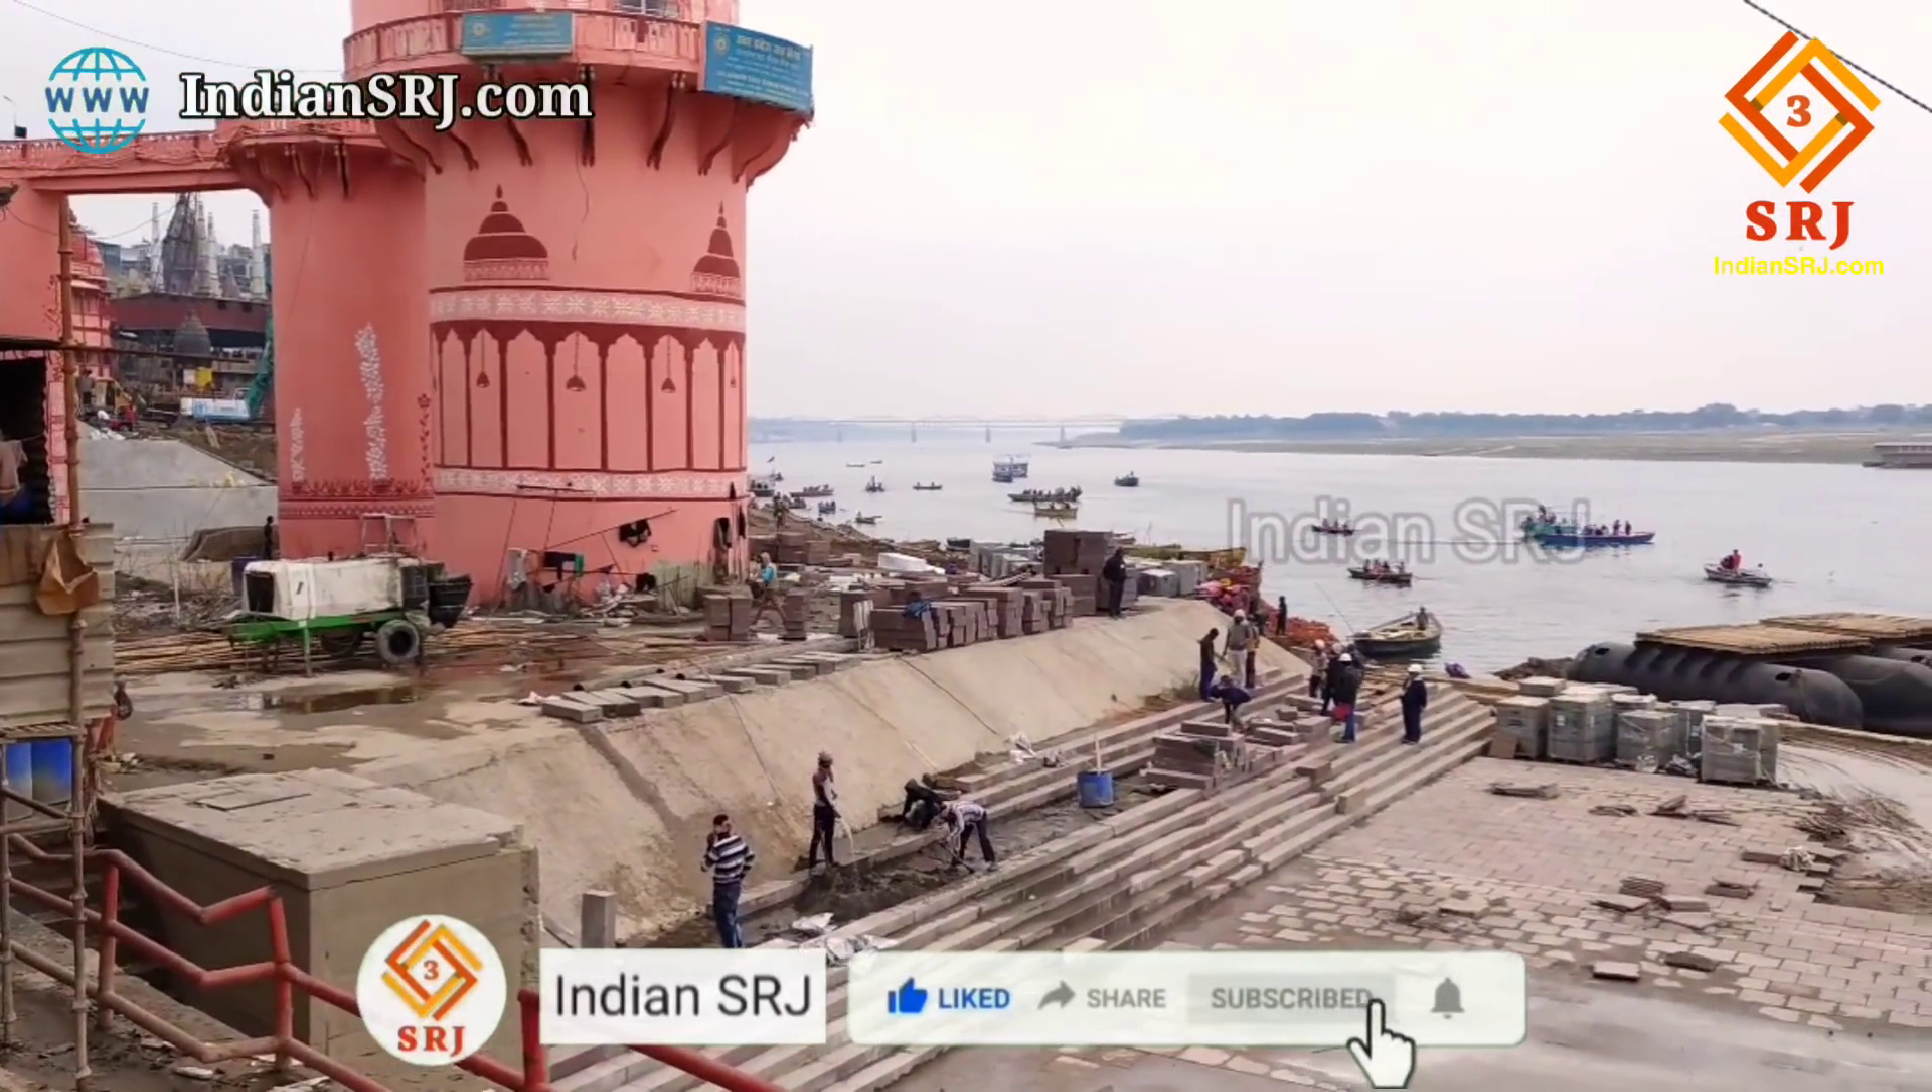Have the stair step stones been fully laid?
No.